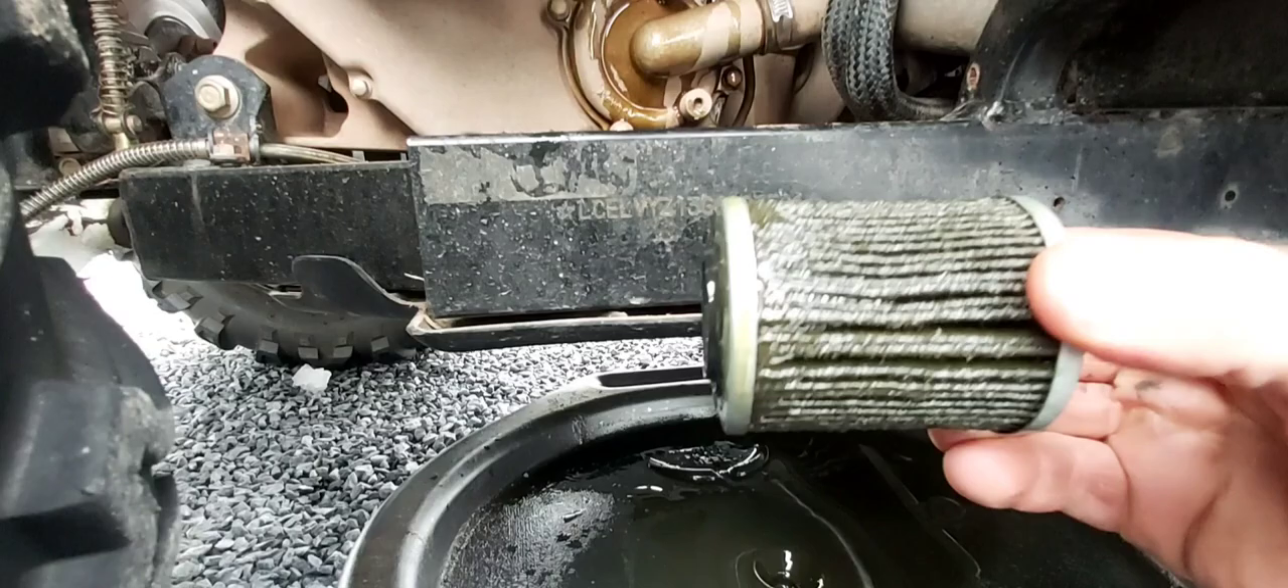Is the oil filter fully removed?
Yes.